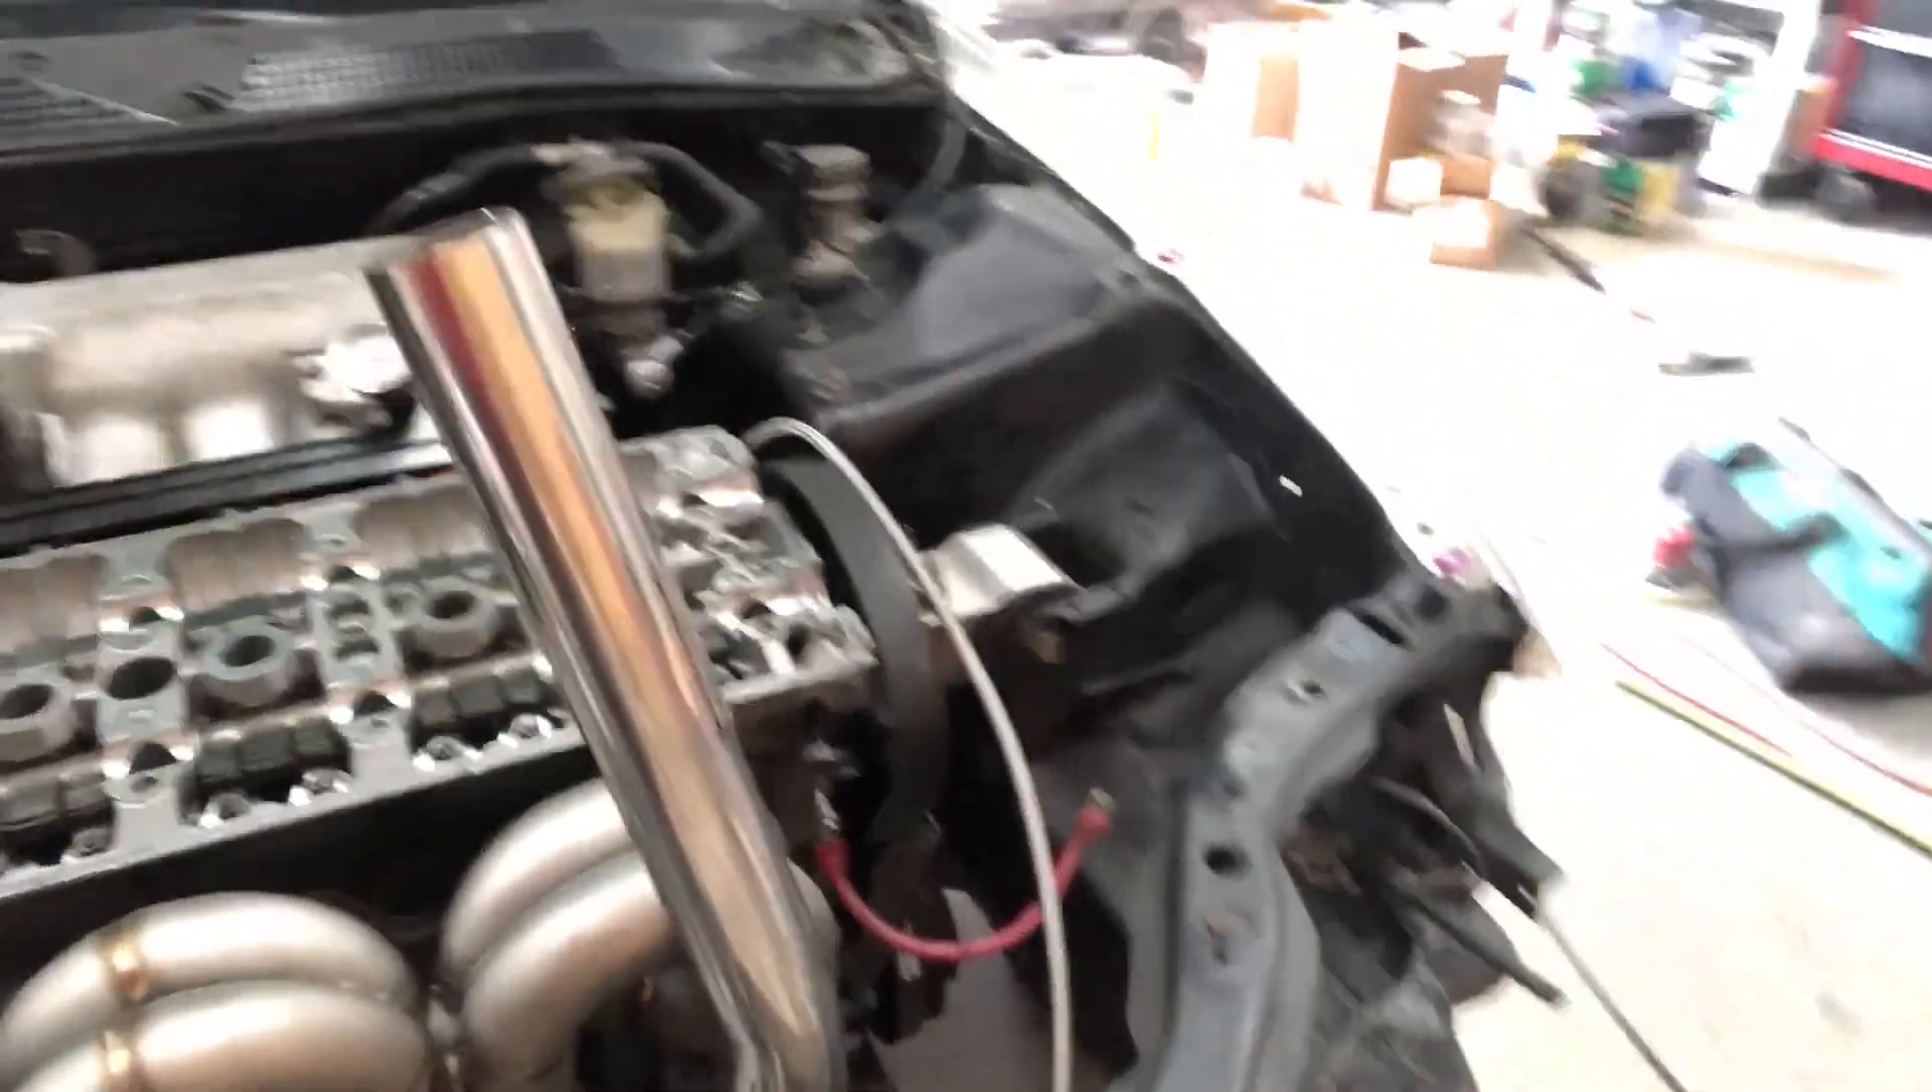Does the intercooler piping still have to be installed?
Yes.